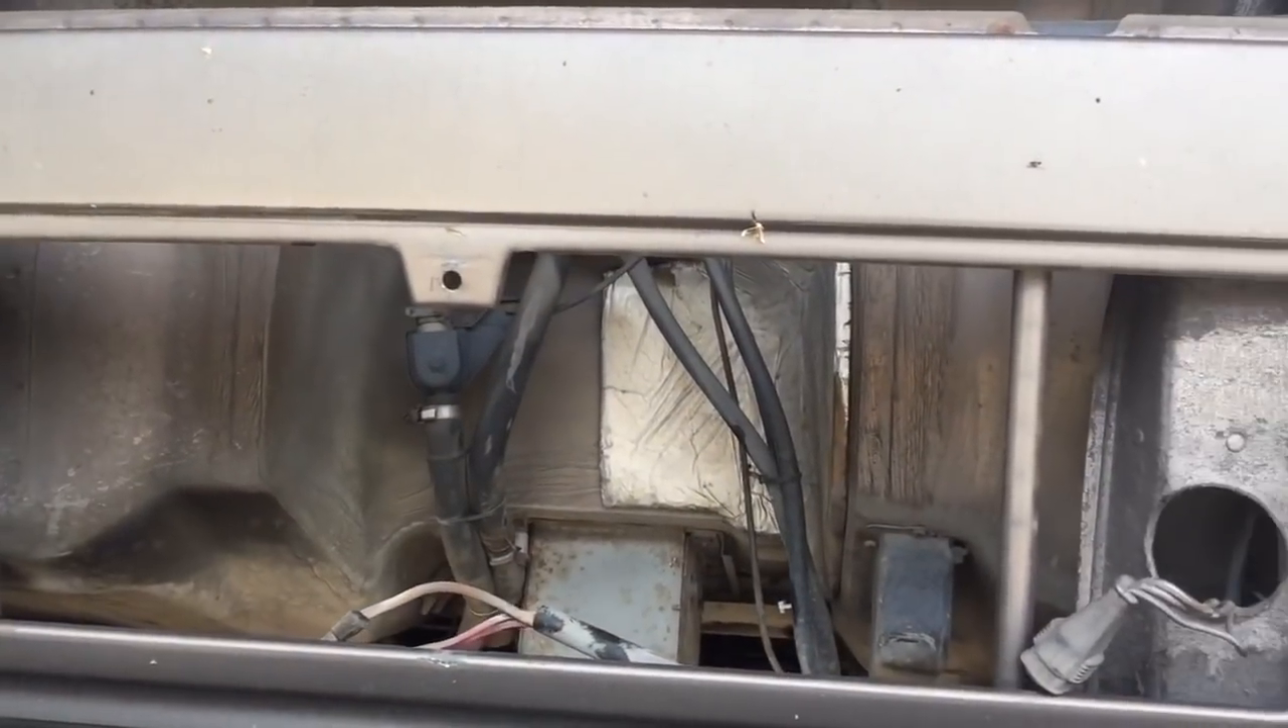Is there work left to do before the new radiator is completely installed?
Yes.